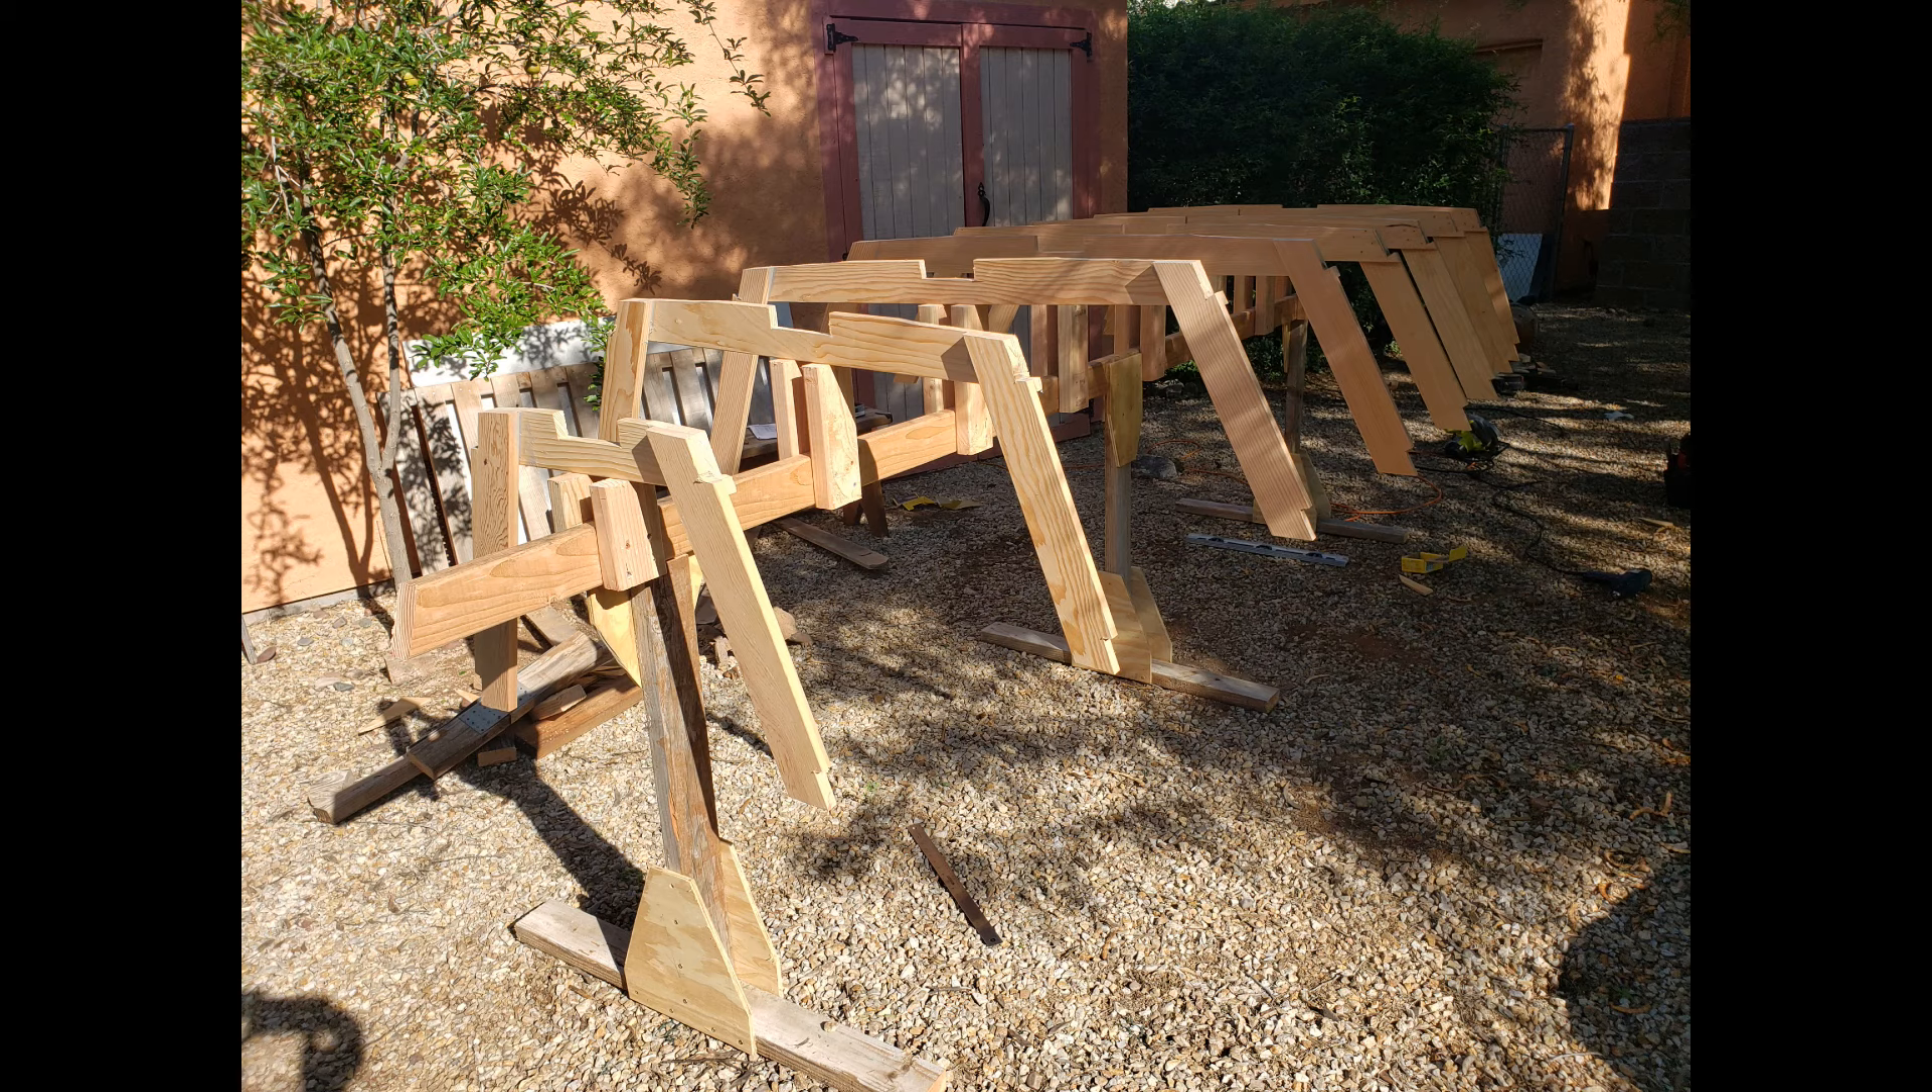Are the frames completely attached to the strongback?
Yes.